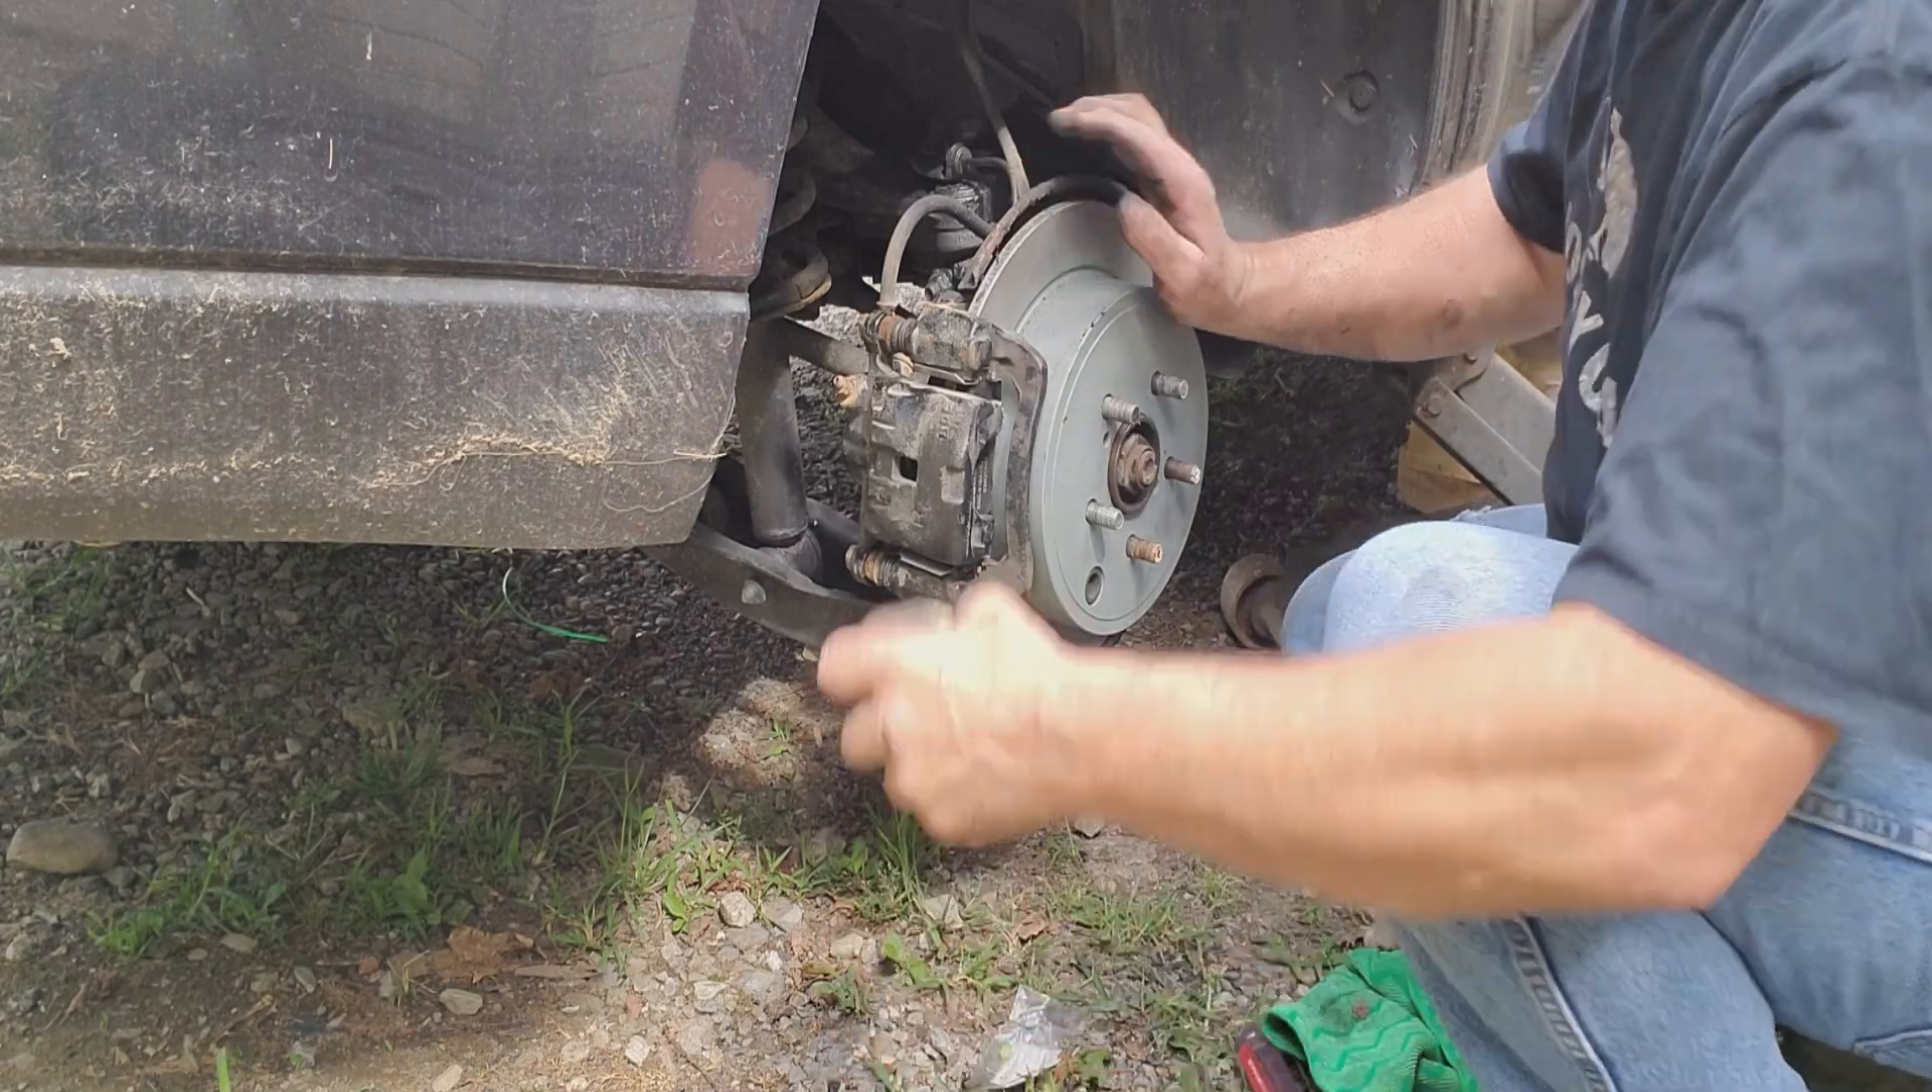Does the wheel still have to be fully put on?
Yes.